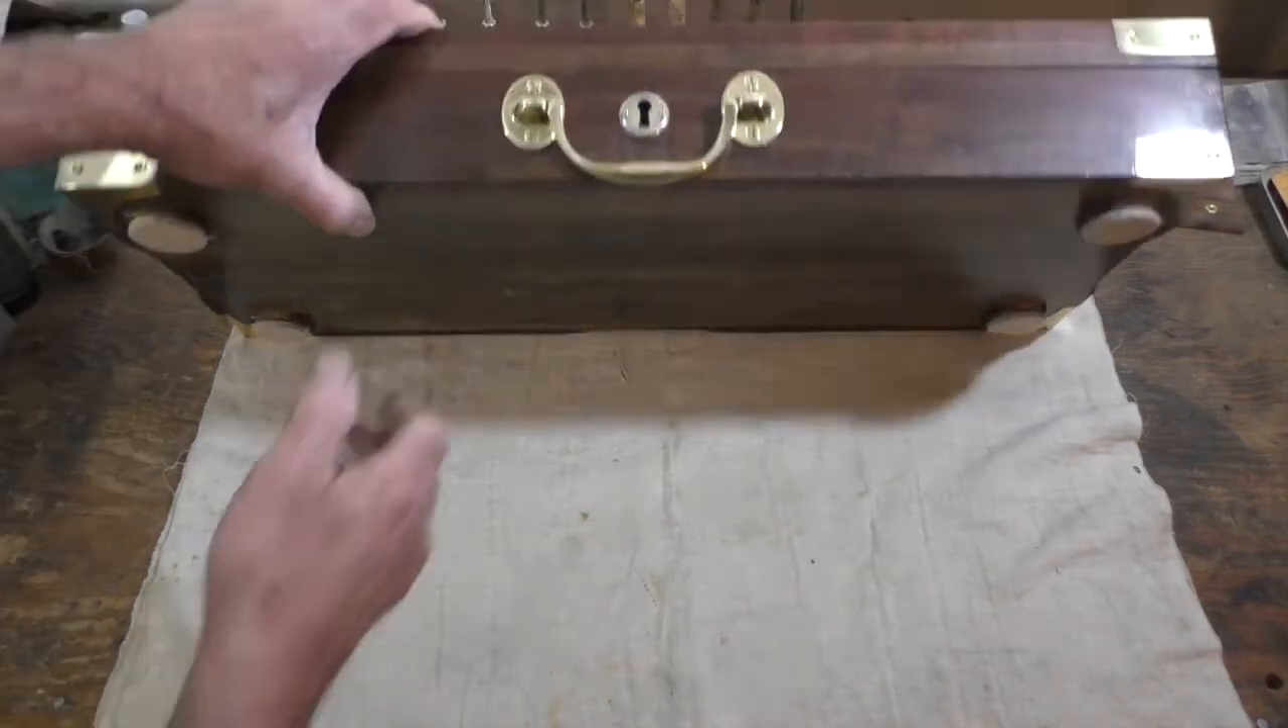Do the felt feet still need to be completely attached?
No.